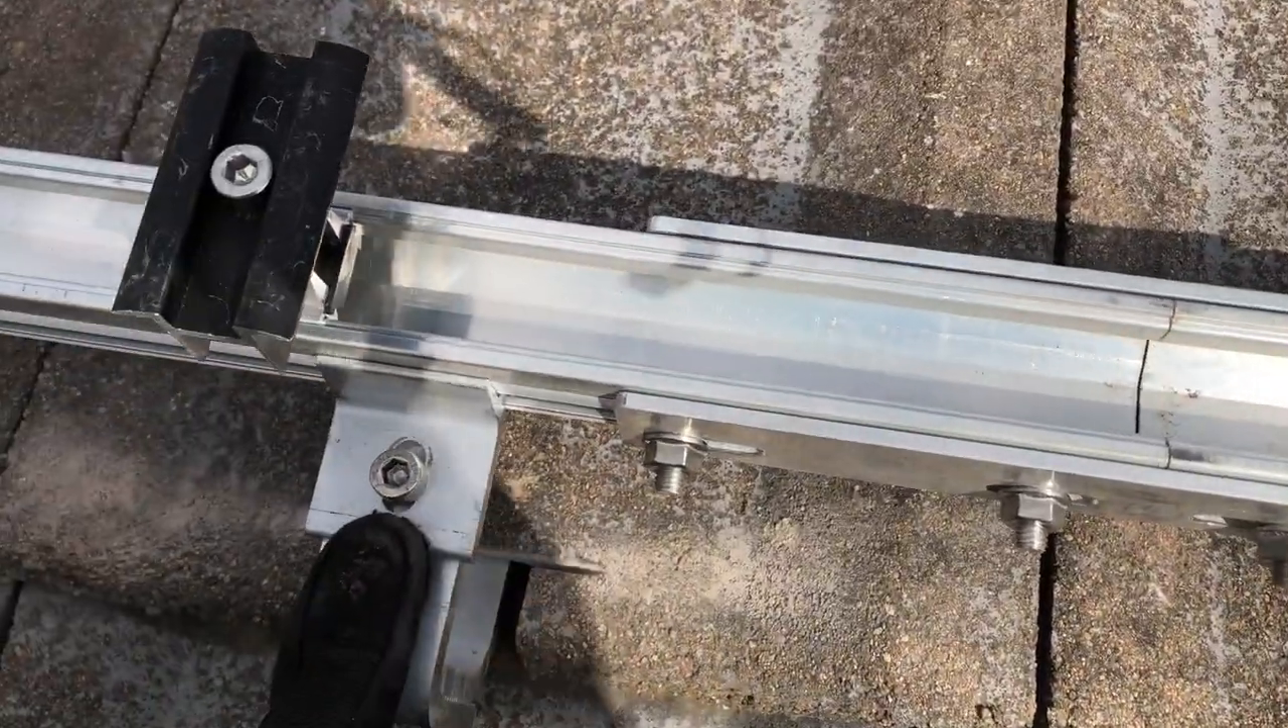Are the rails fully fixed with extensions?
Yes.